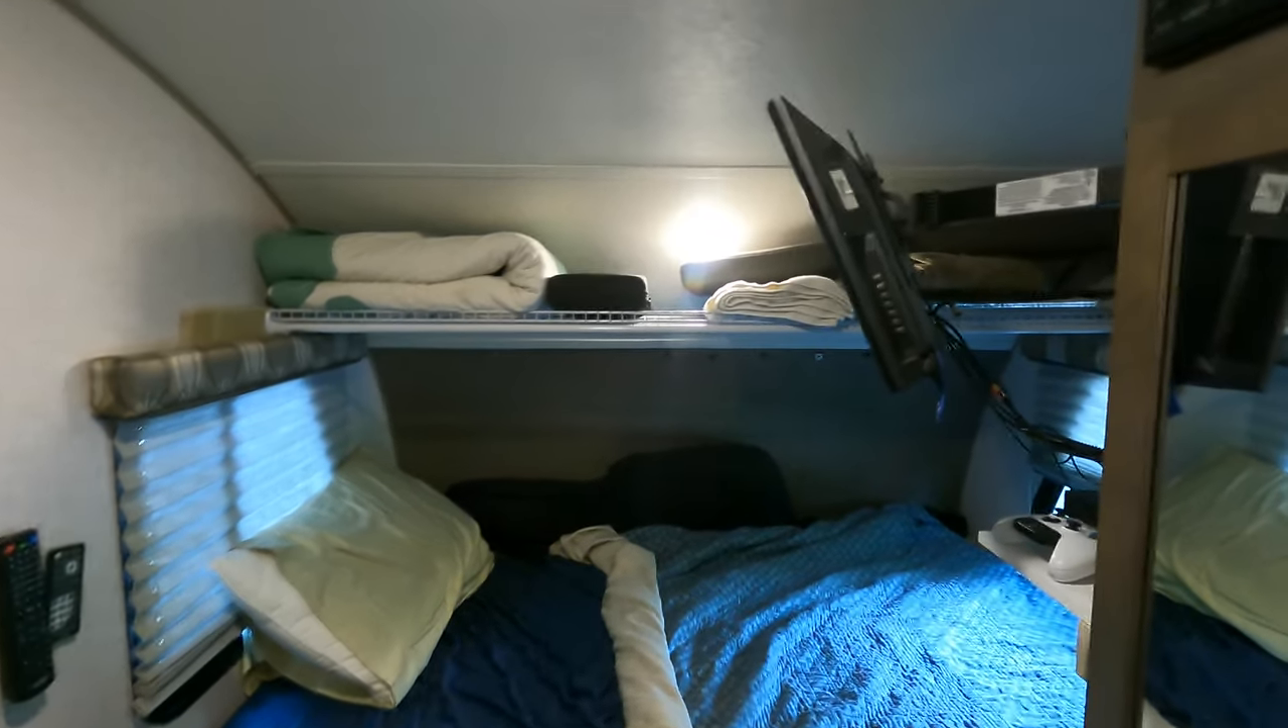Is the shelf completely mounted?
Yes.